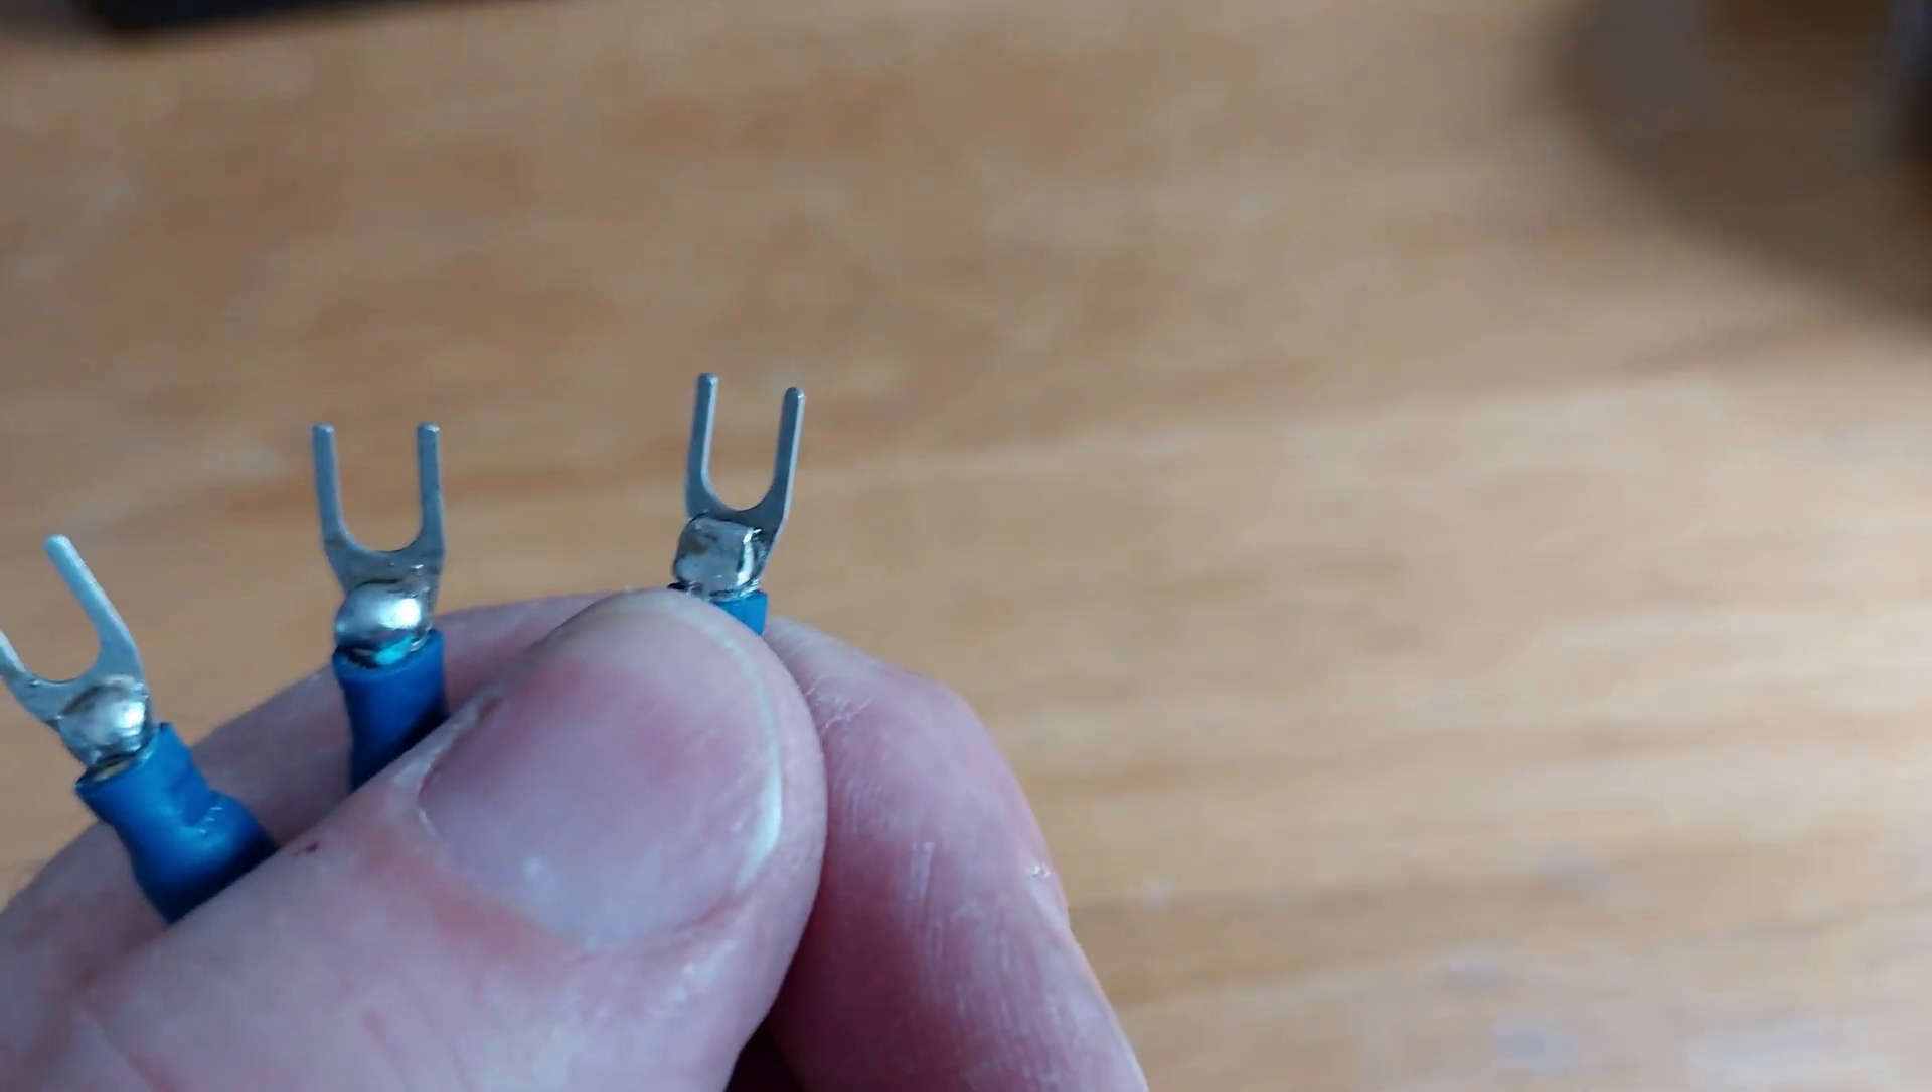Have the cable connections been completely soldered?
Yes.